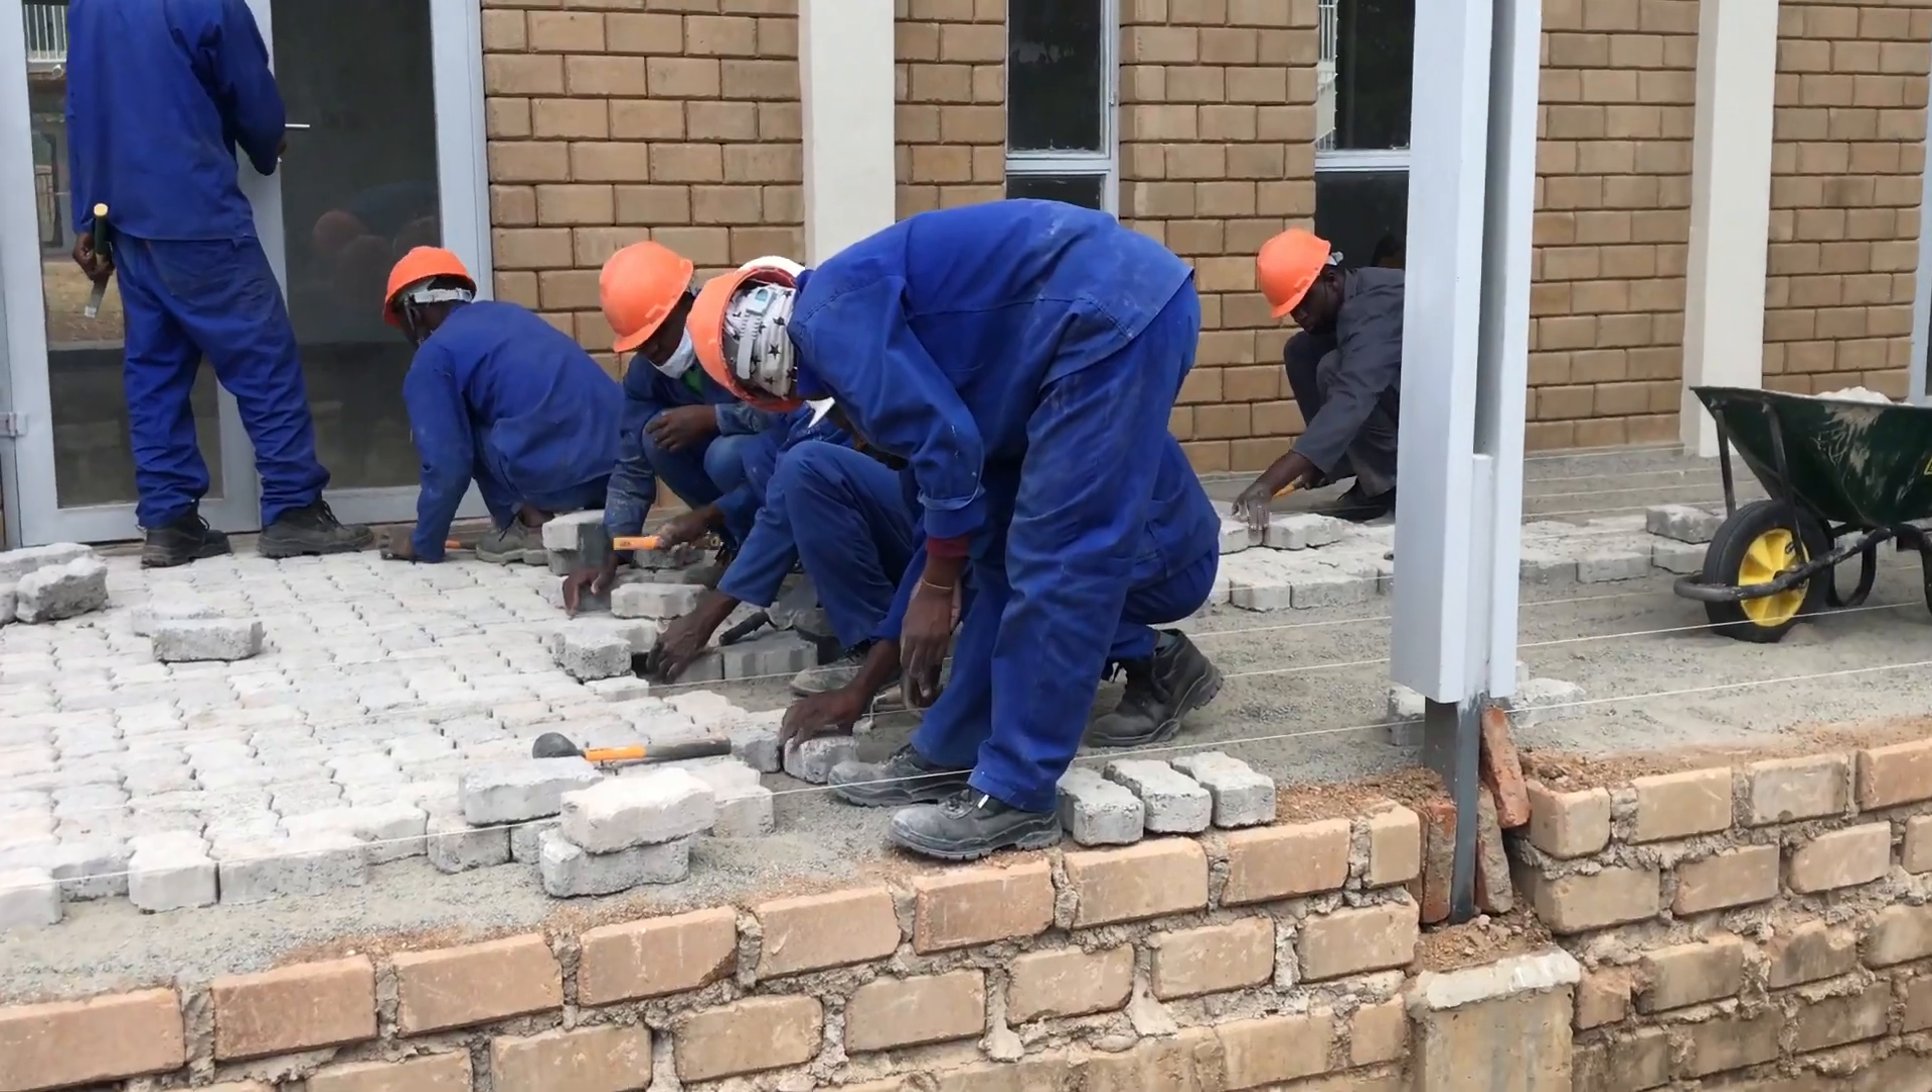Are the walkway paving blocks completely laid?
No.